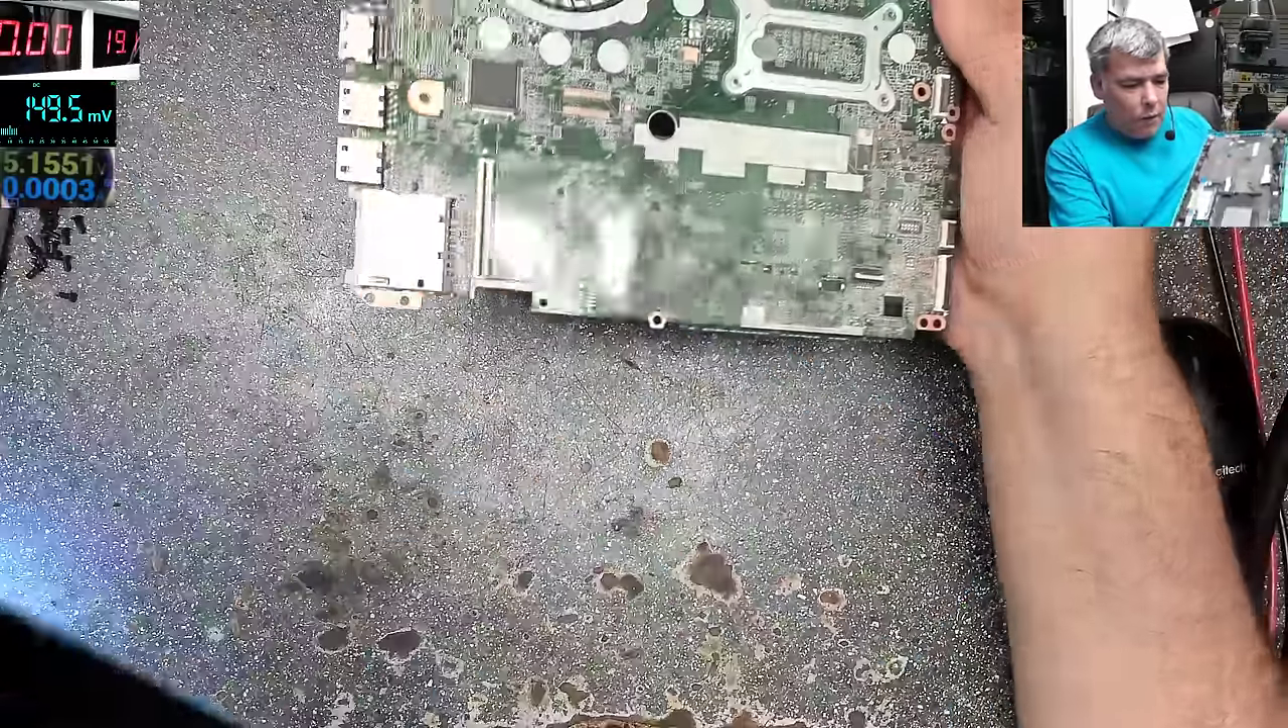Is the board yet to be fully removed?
No.